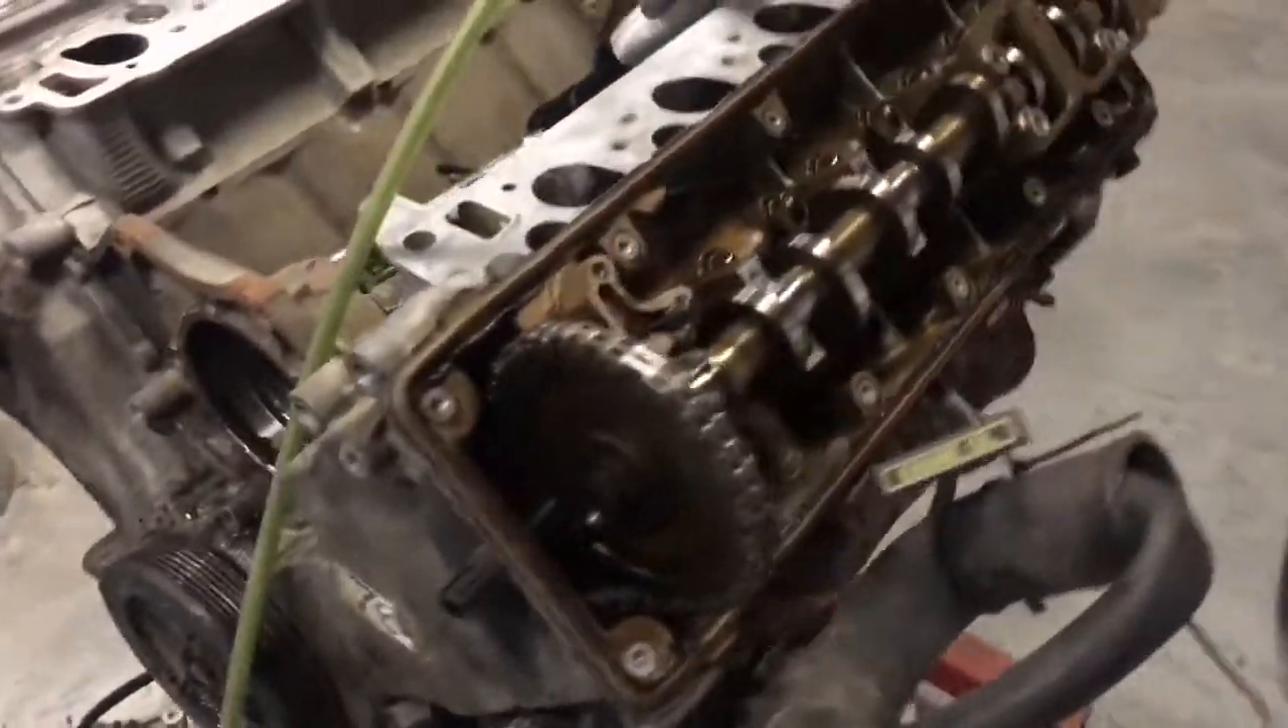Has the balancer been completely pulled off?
No.